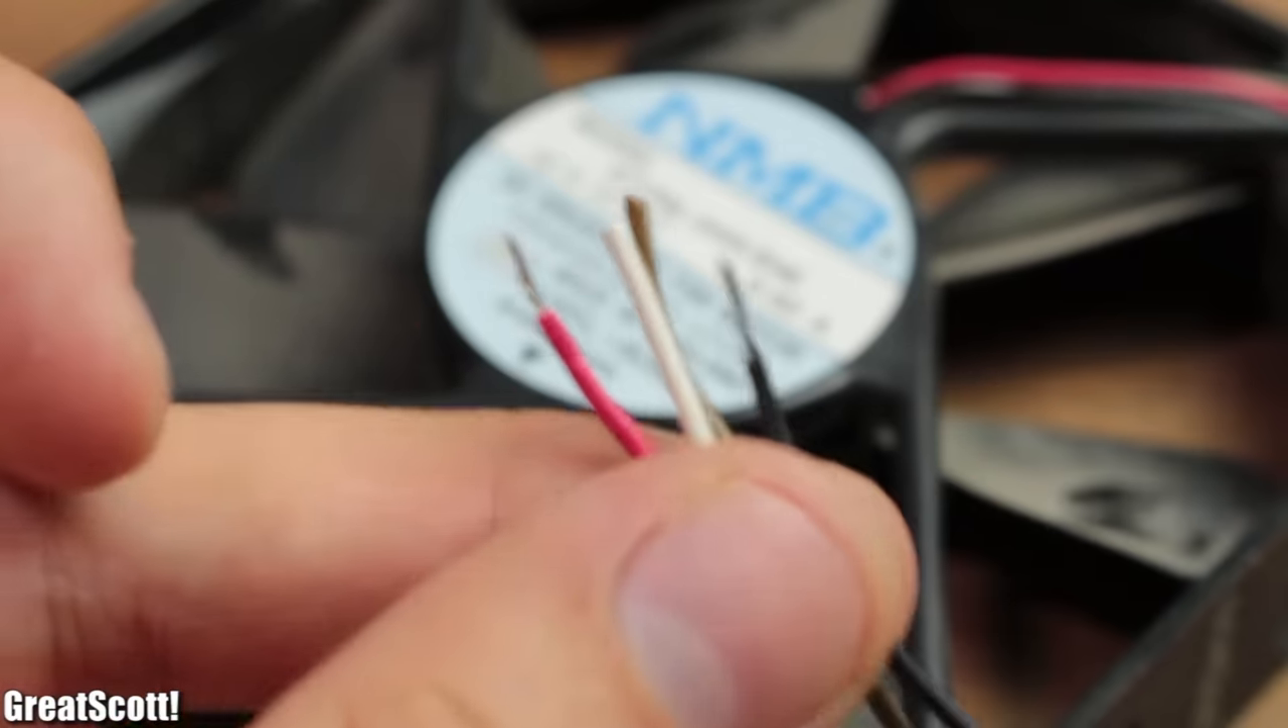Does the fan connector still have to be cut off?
No.